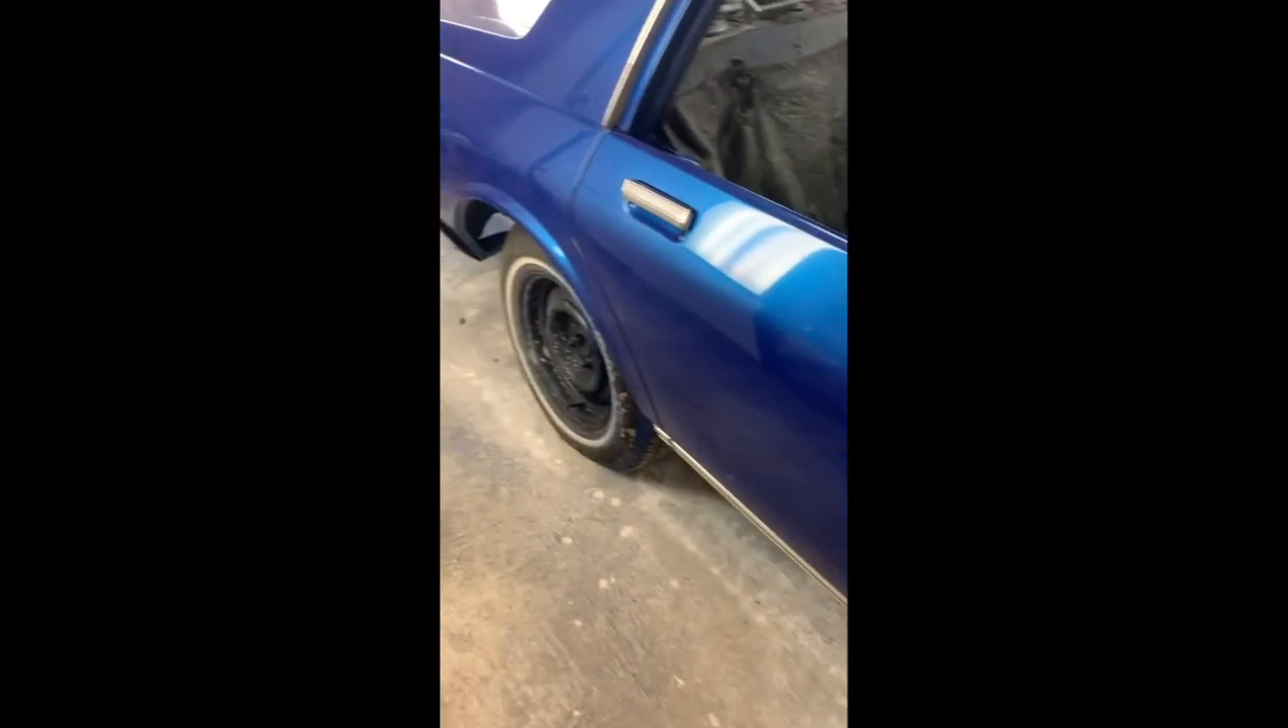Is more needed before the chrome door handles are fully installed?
No.